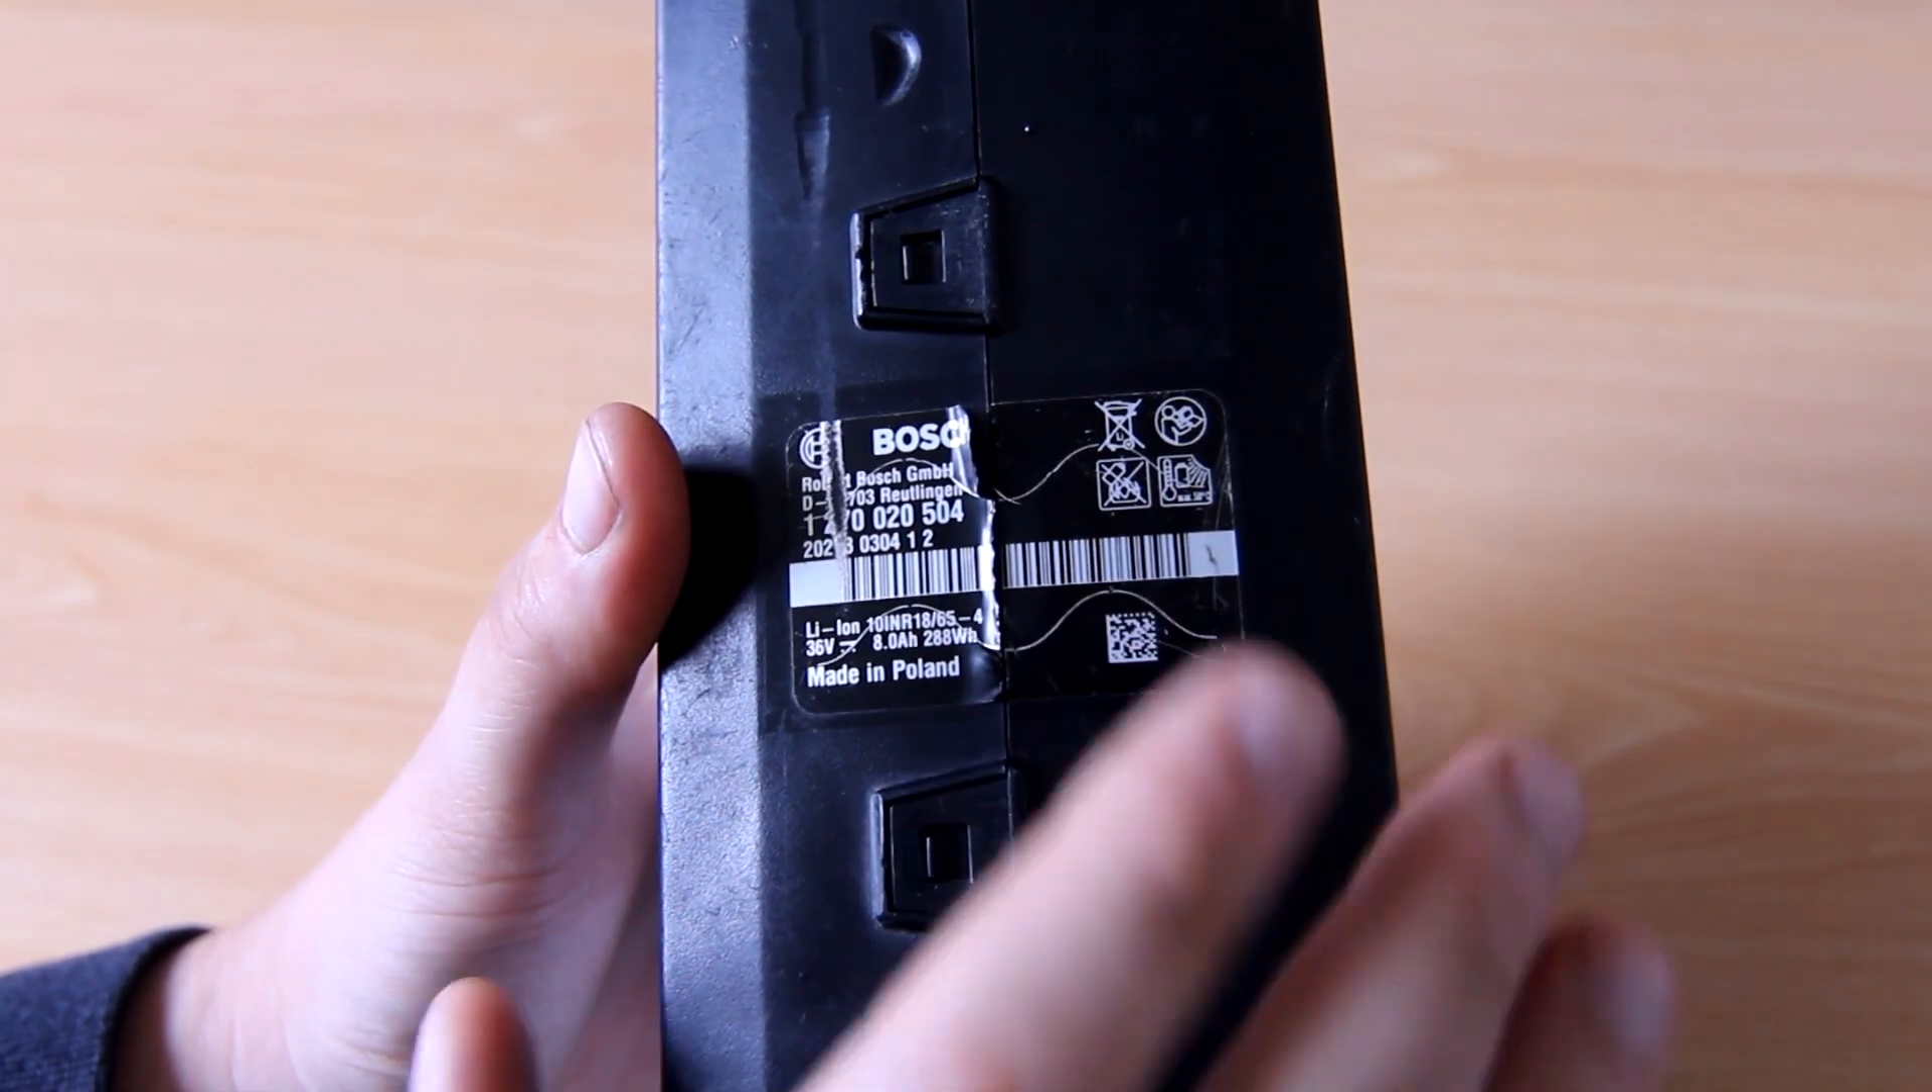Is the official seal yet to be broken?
No.